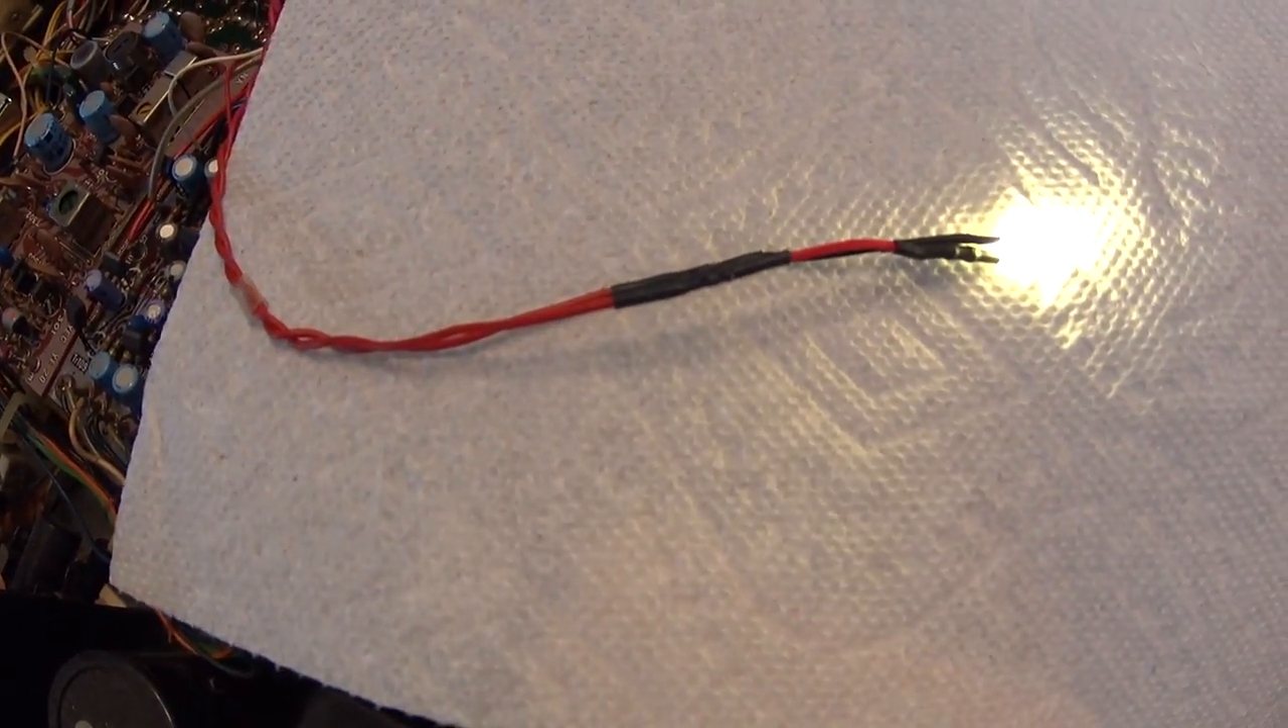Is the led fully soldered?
Yes.